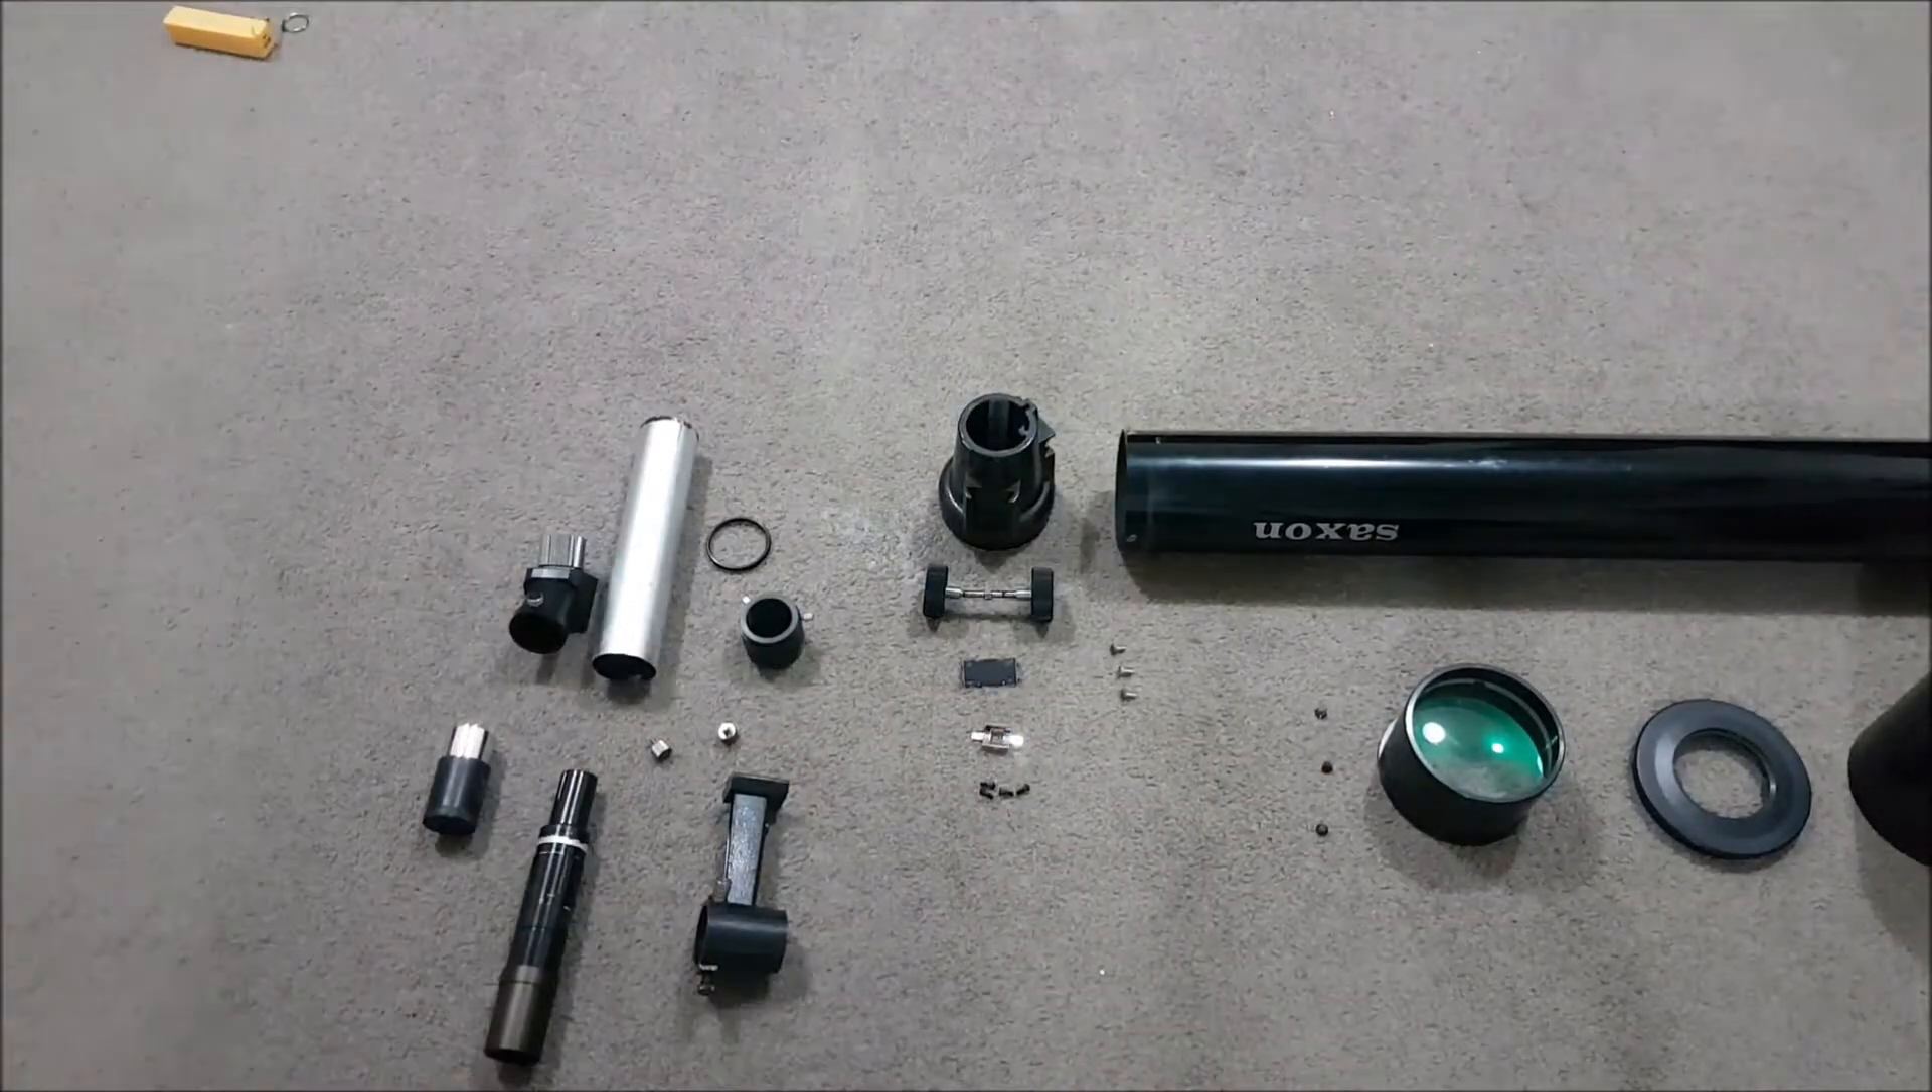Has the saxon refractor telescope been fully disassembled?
Yes.